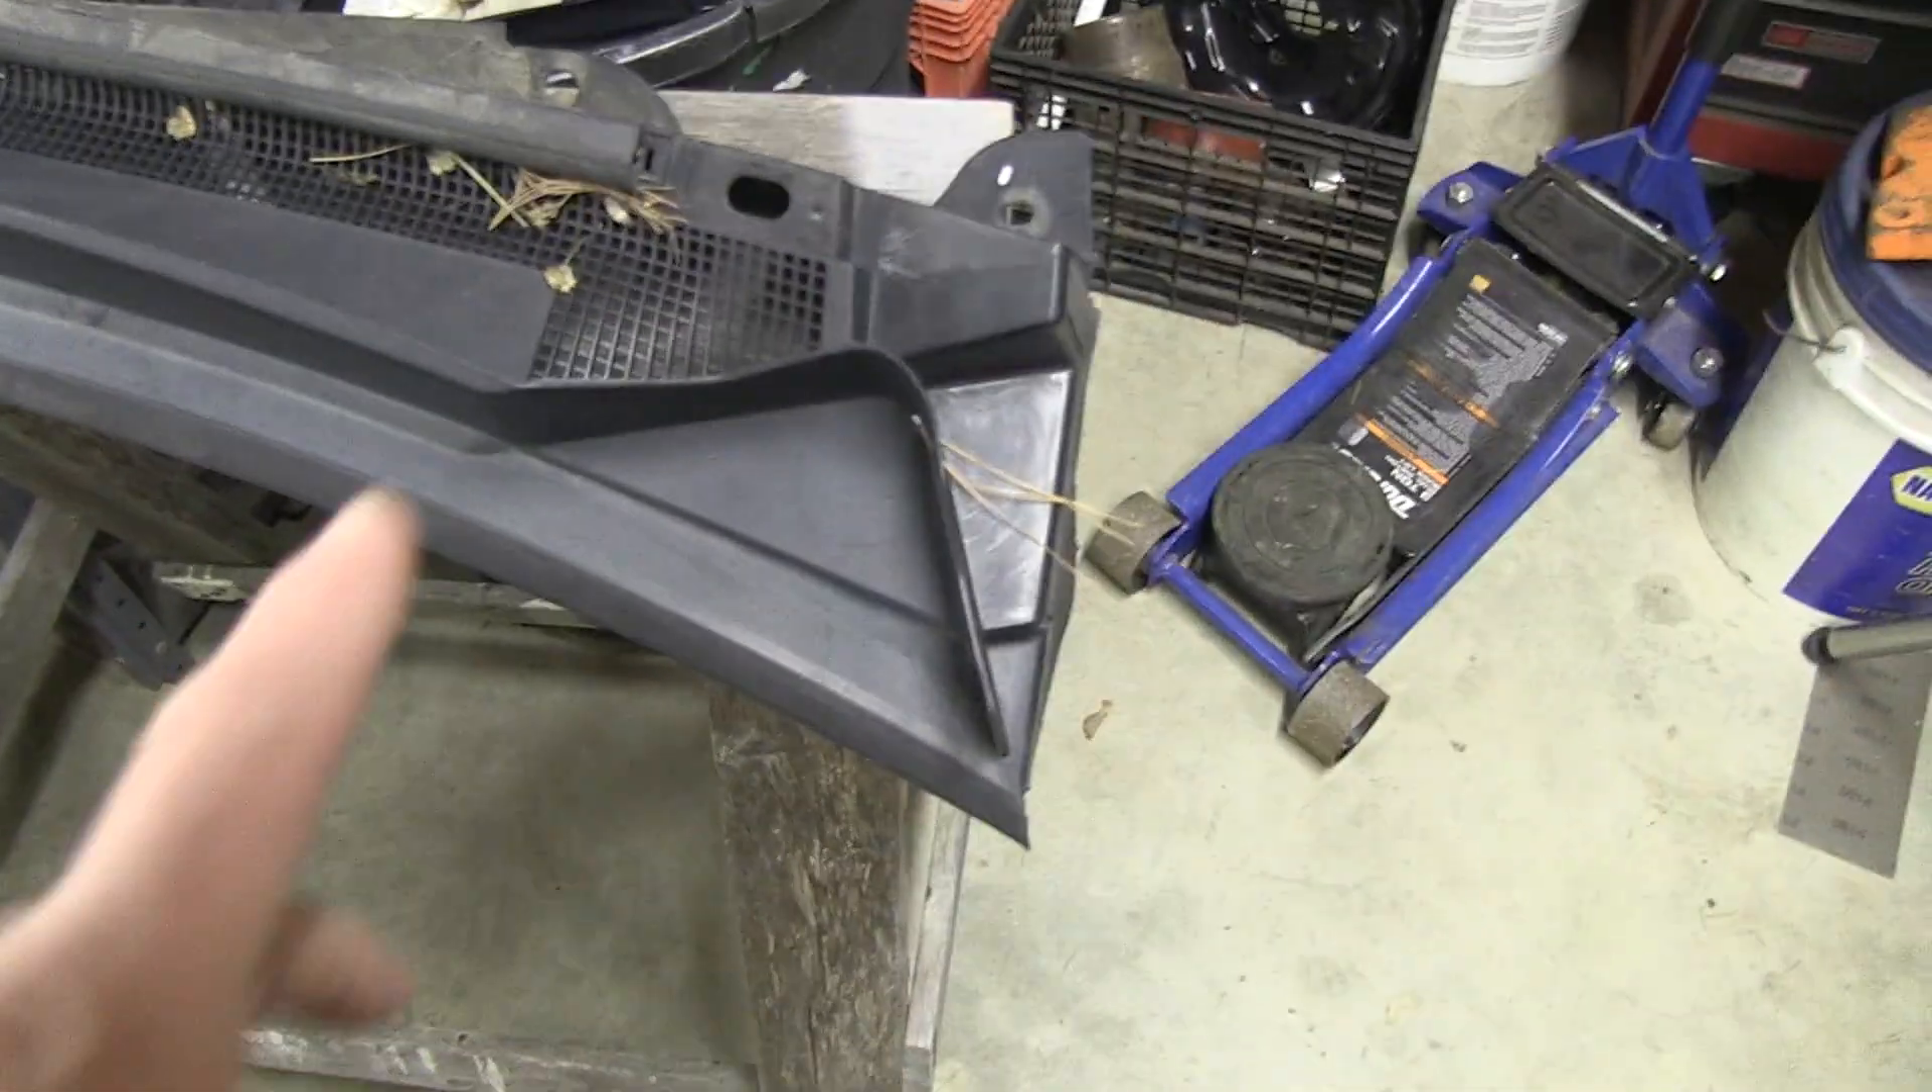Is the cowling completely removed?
Yes.